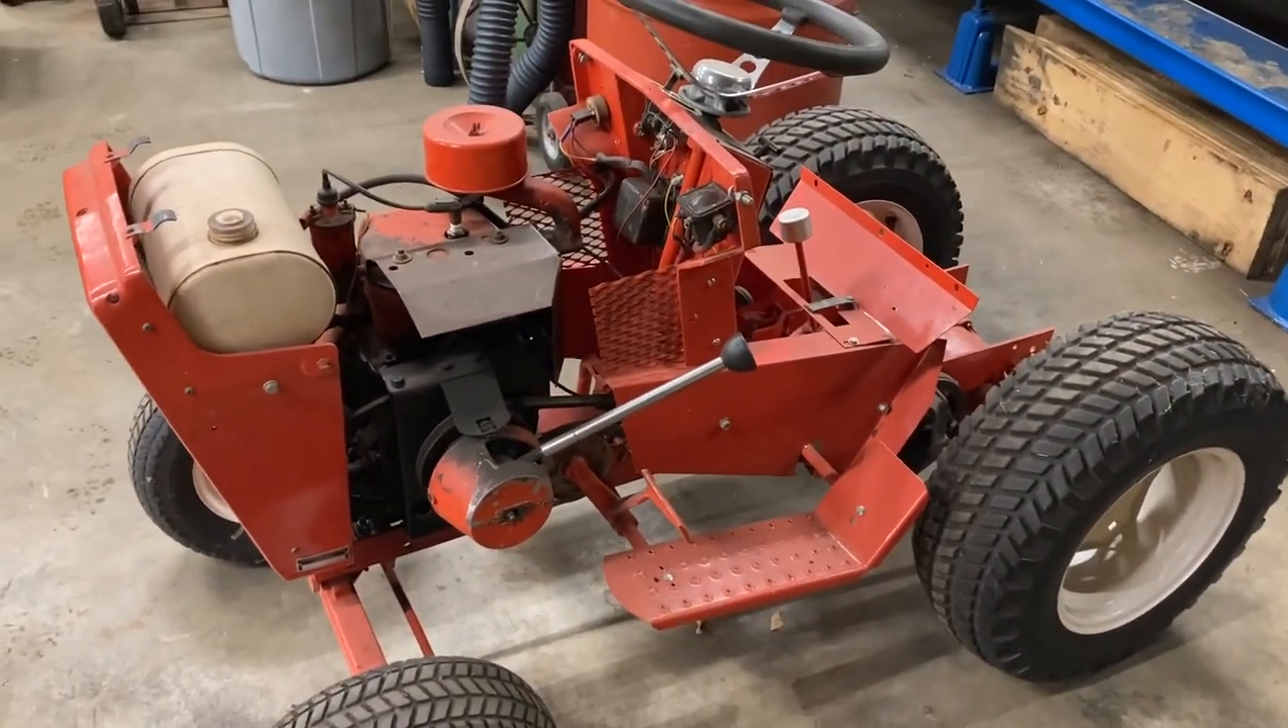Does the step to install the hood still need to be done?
Yes.